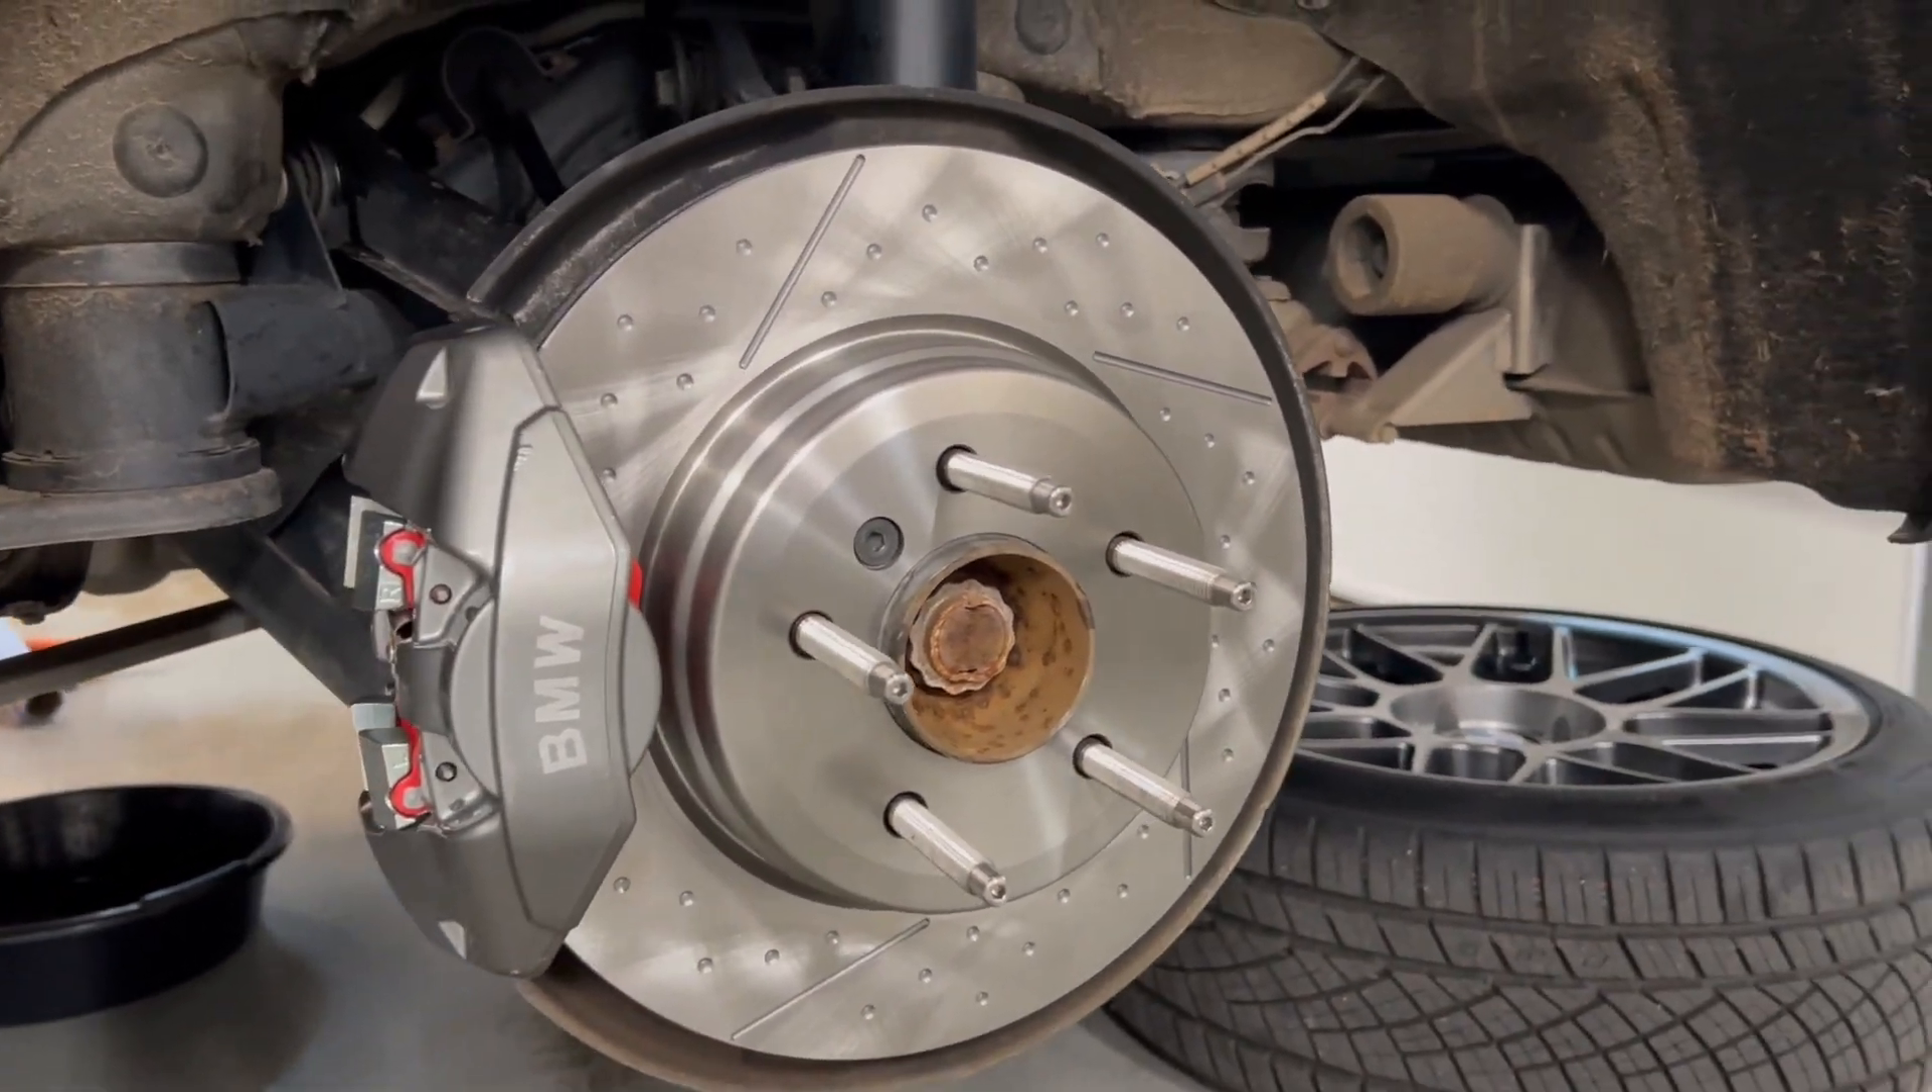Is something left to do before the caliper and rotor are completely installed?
No.